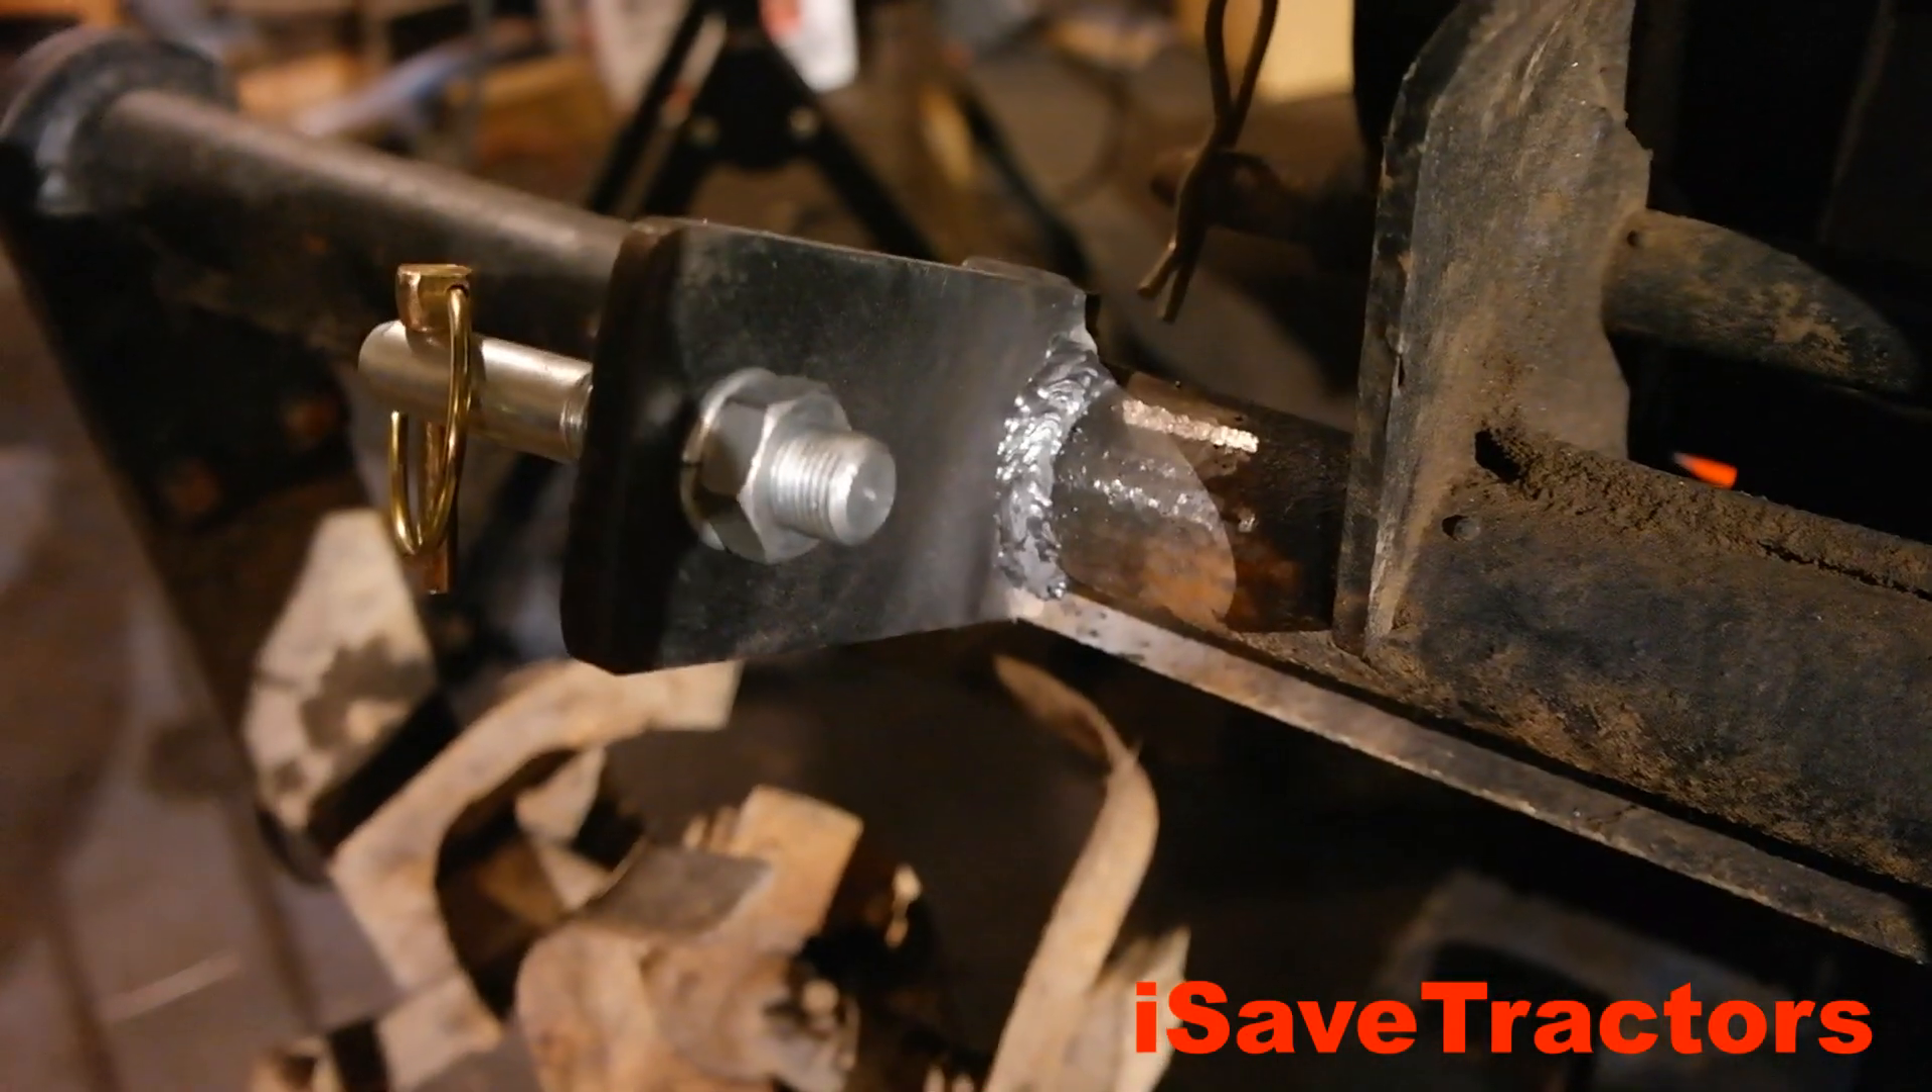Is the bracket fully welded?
Yes.